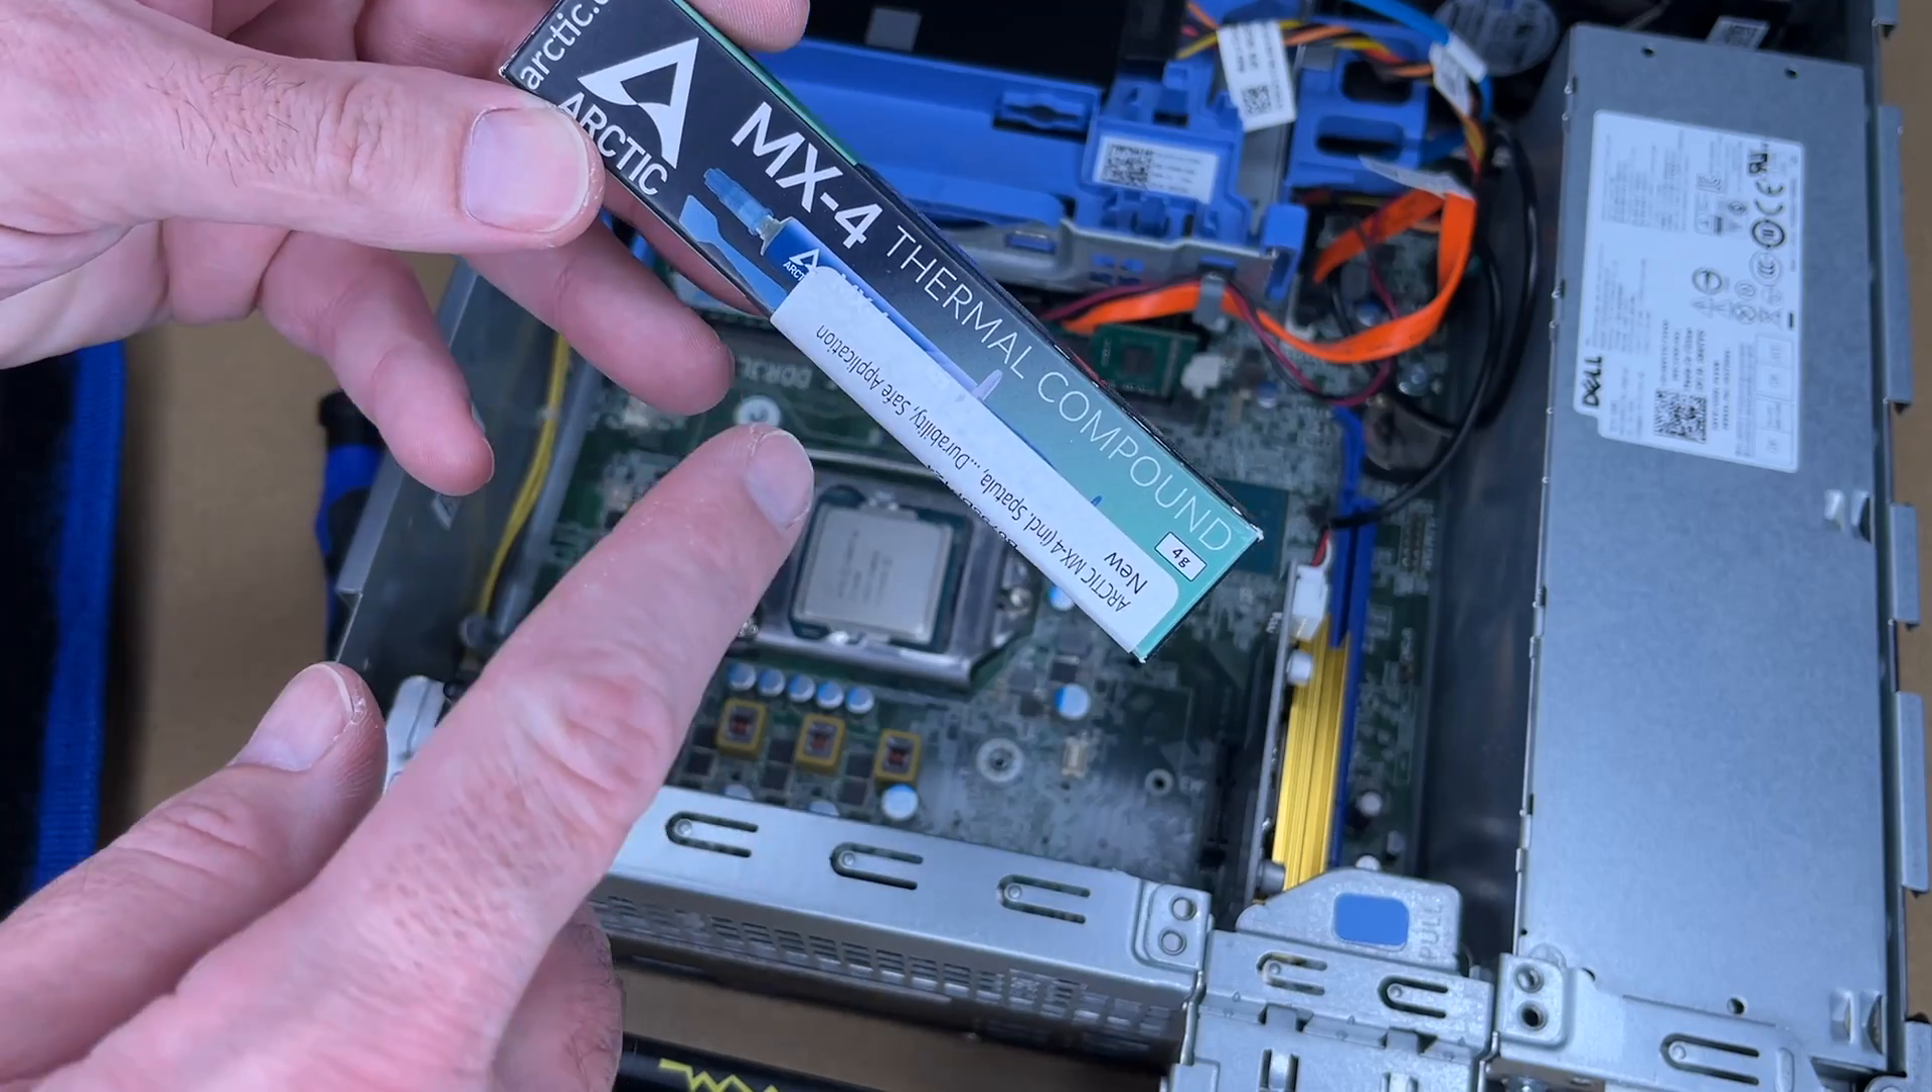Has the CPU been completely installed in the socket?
Yes.